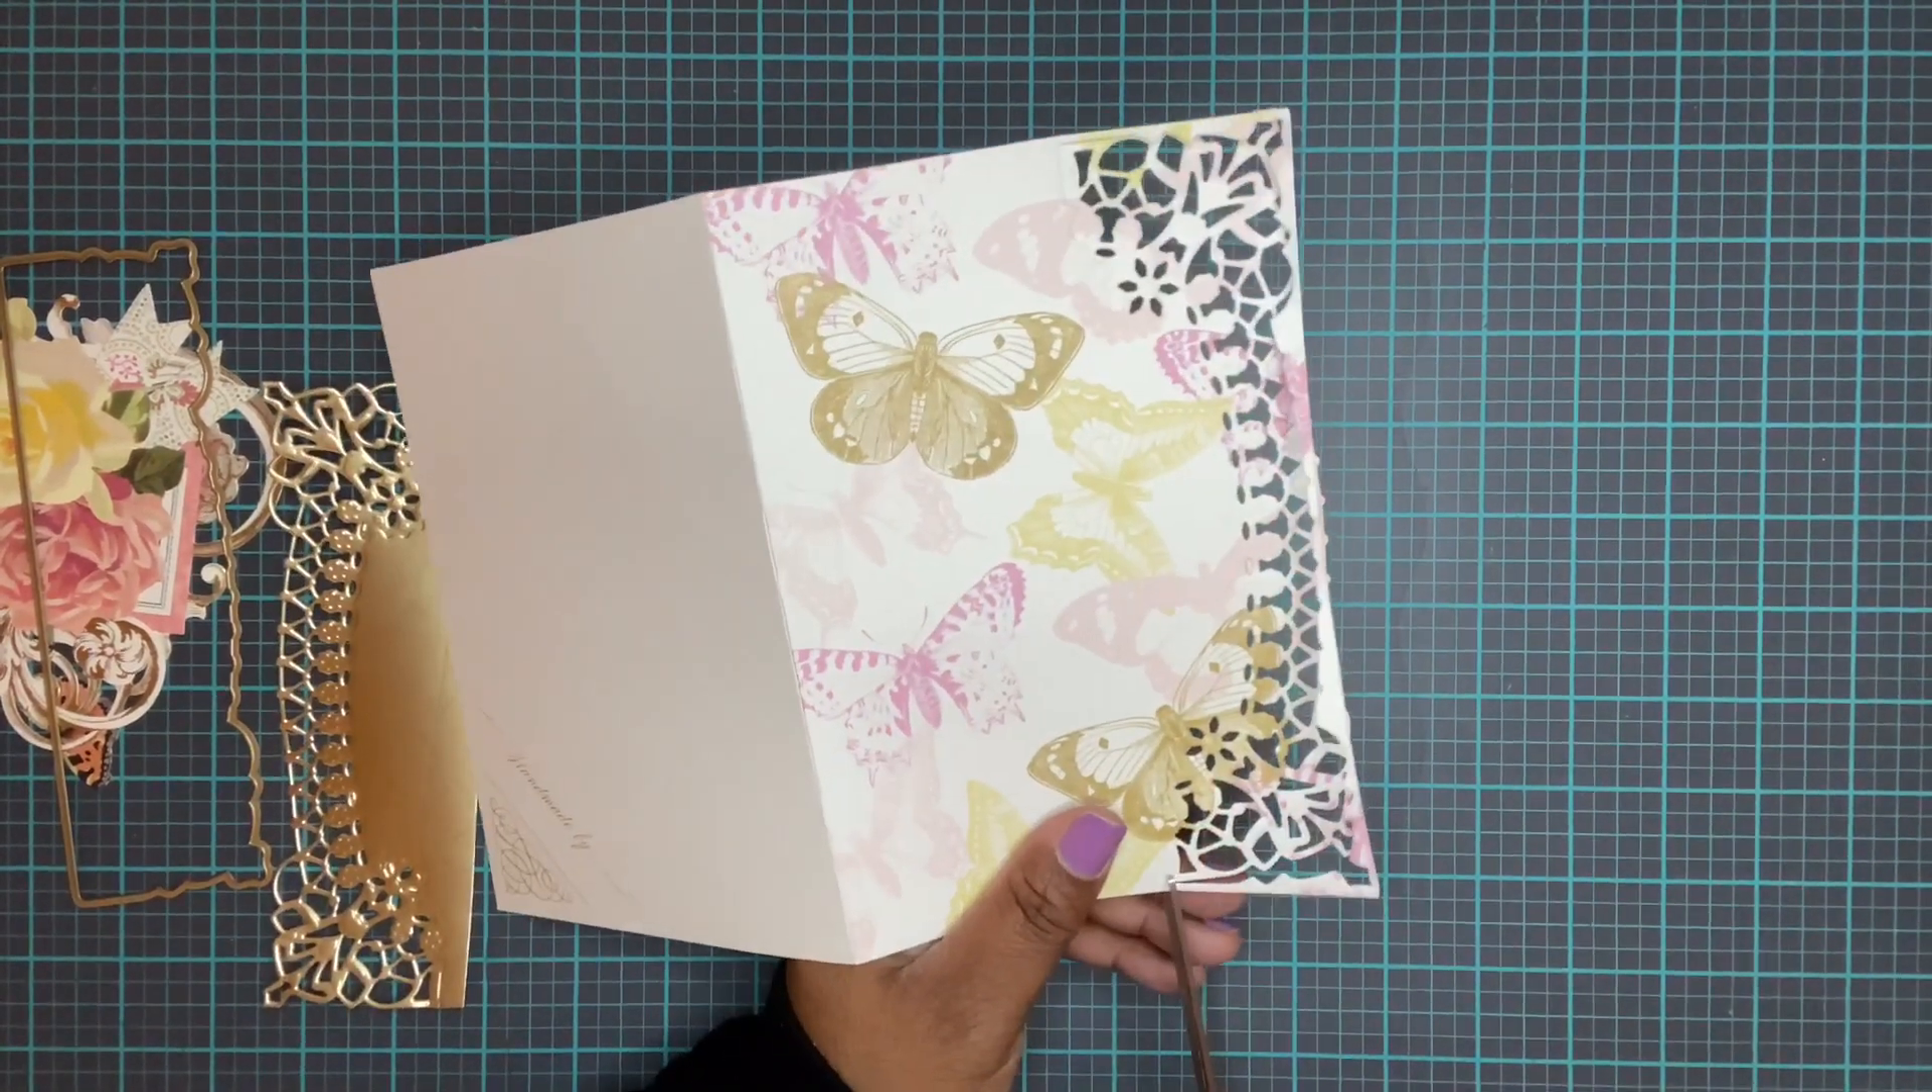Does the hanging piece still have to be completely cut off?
Yes.